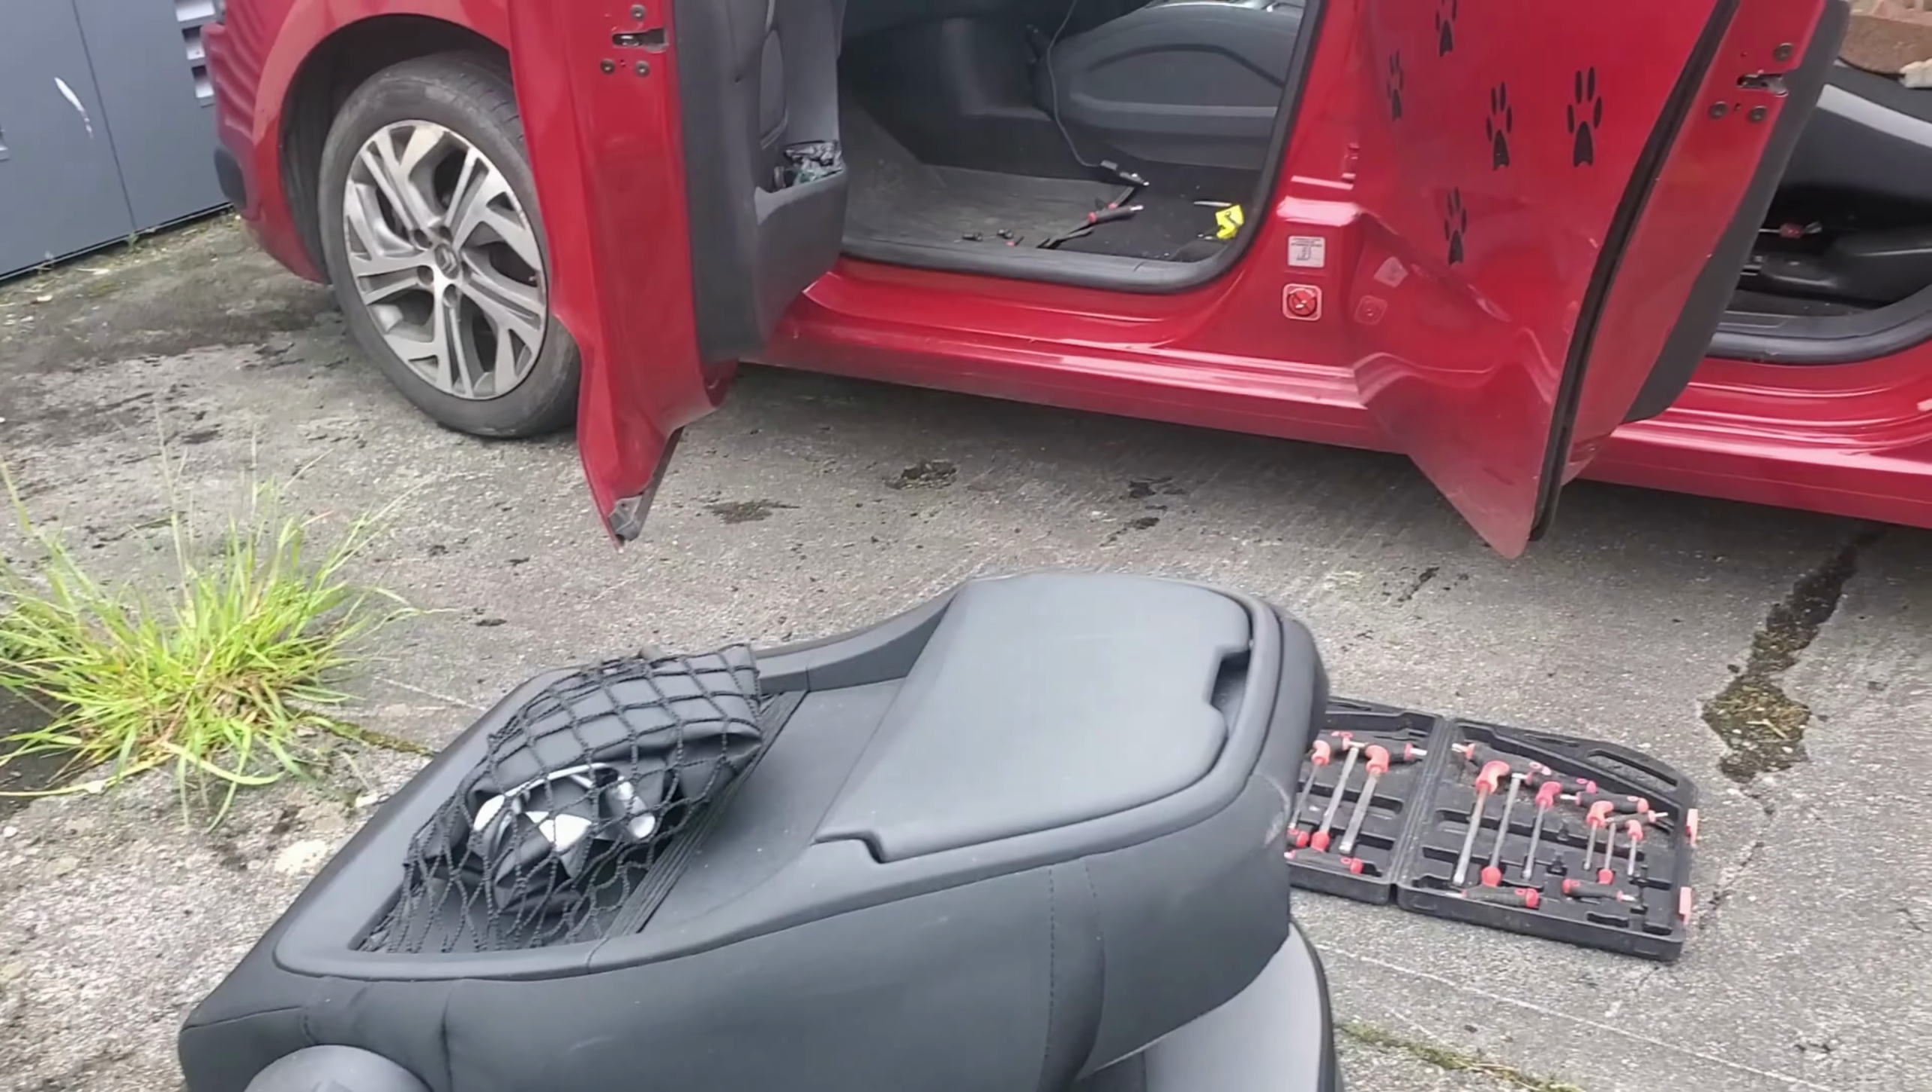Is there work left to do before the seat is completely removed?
No.